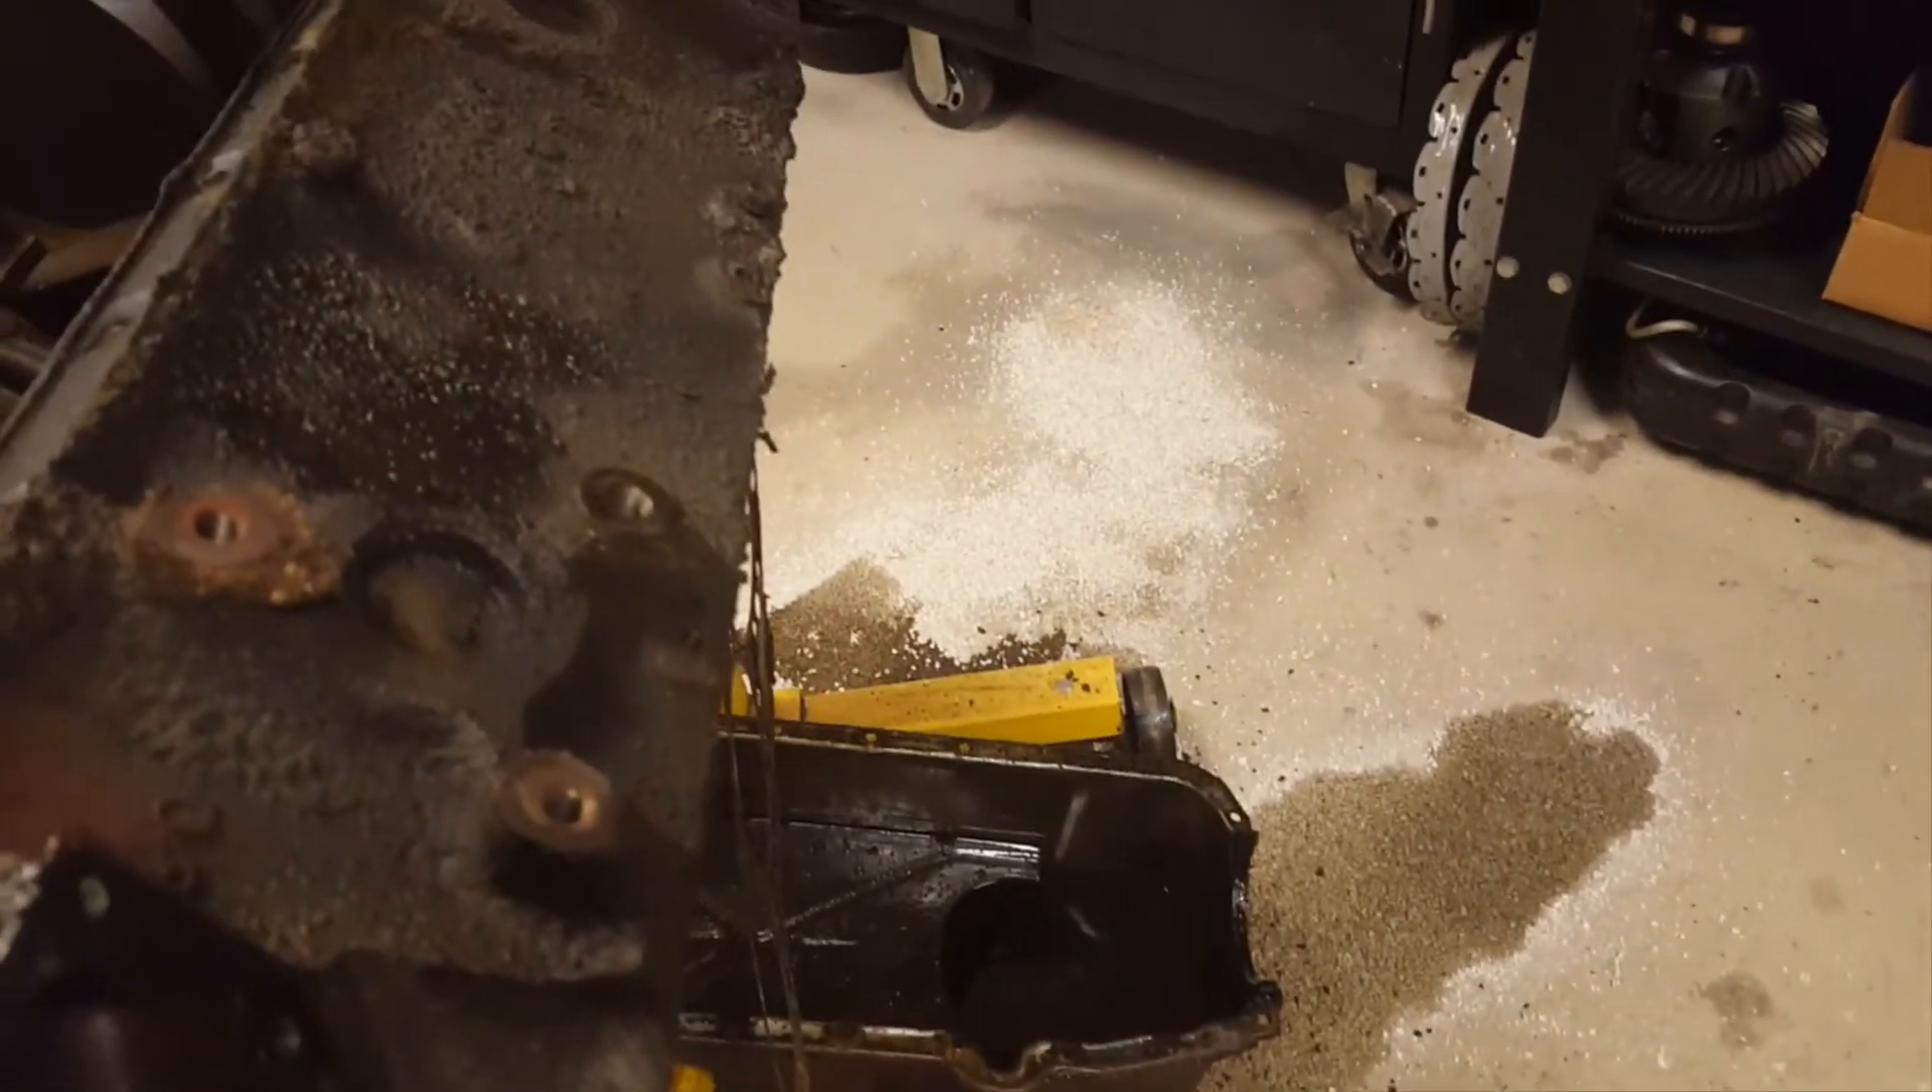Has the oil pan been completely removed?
Yes.